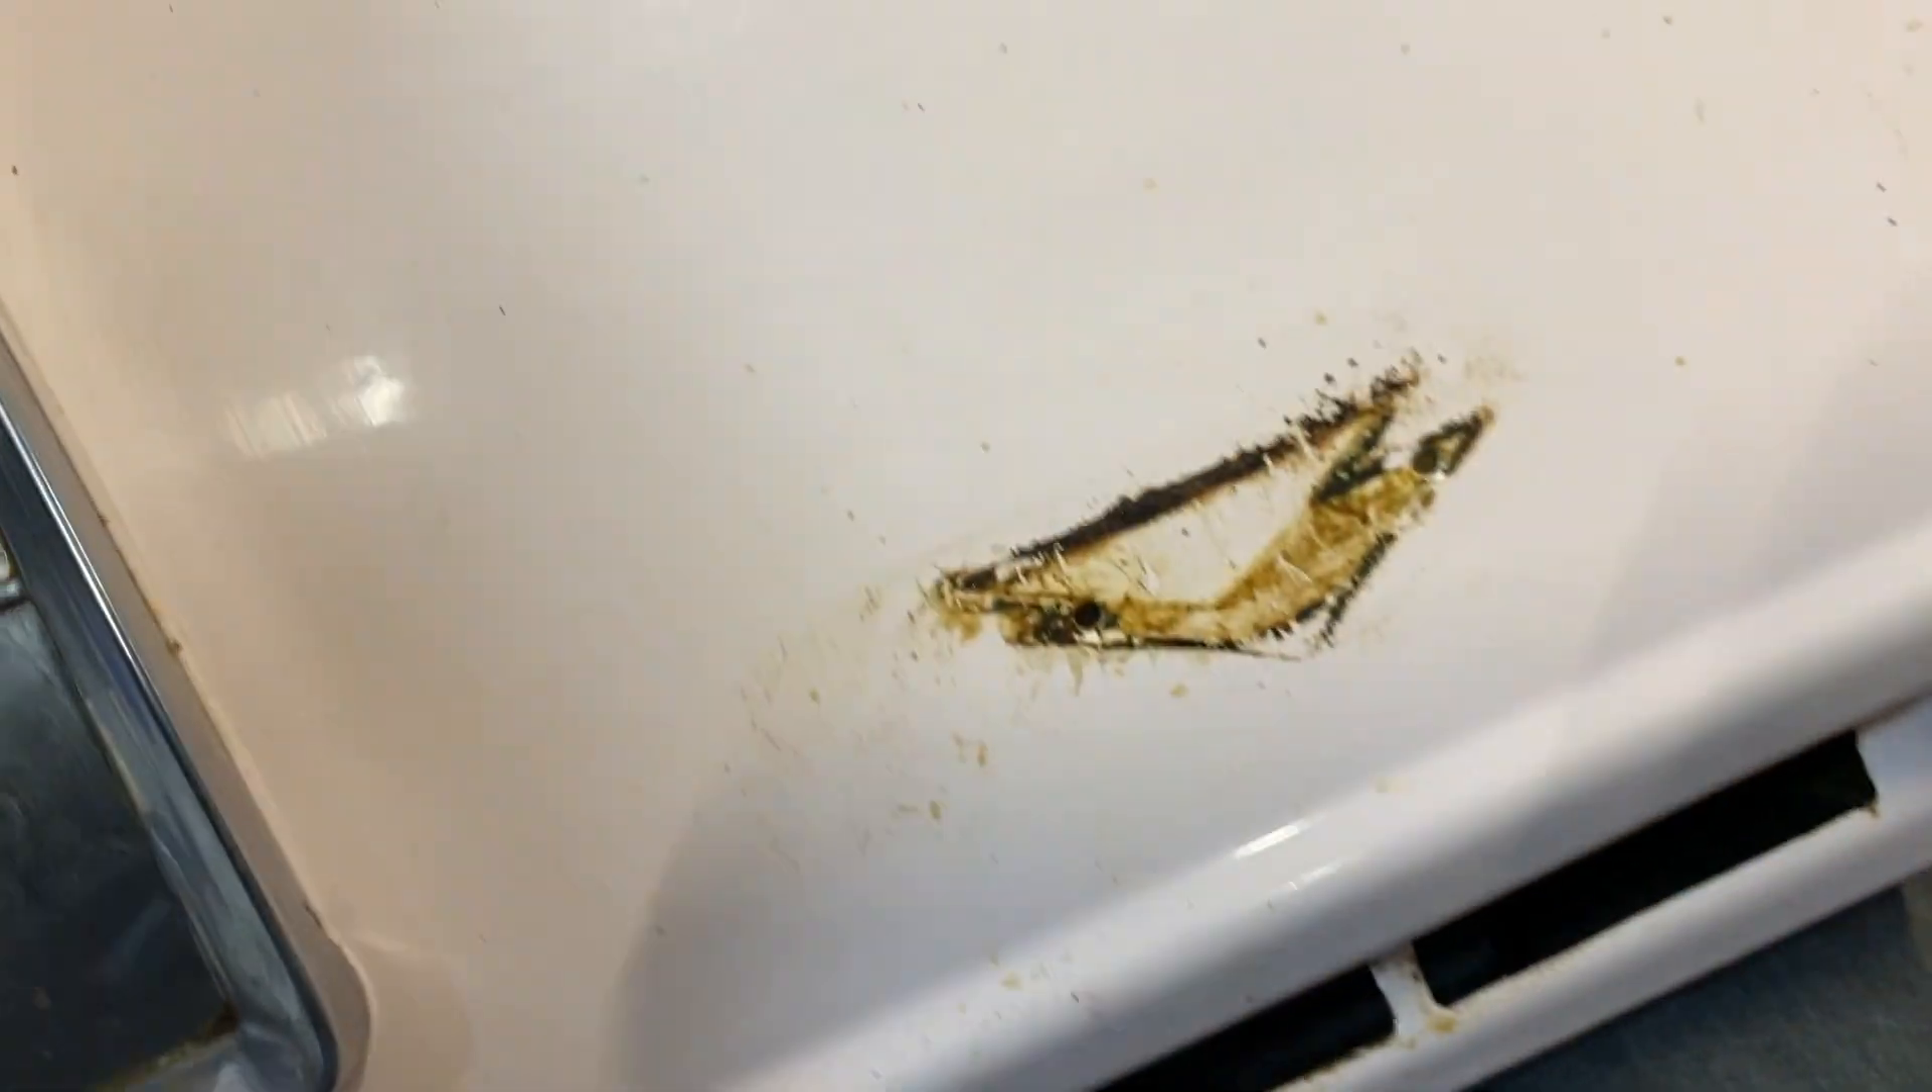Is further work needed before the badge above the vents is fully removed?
No.